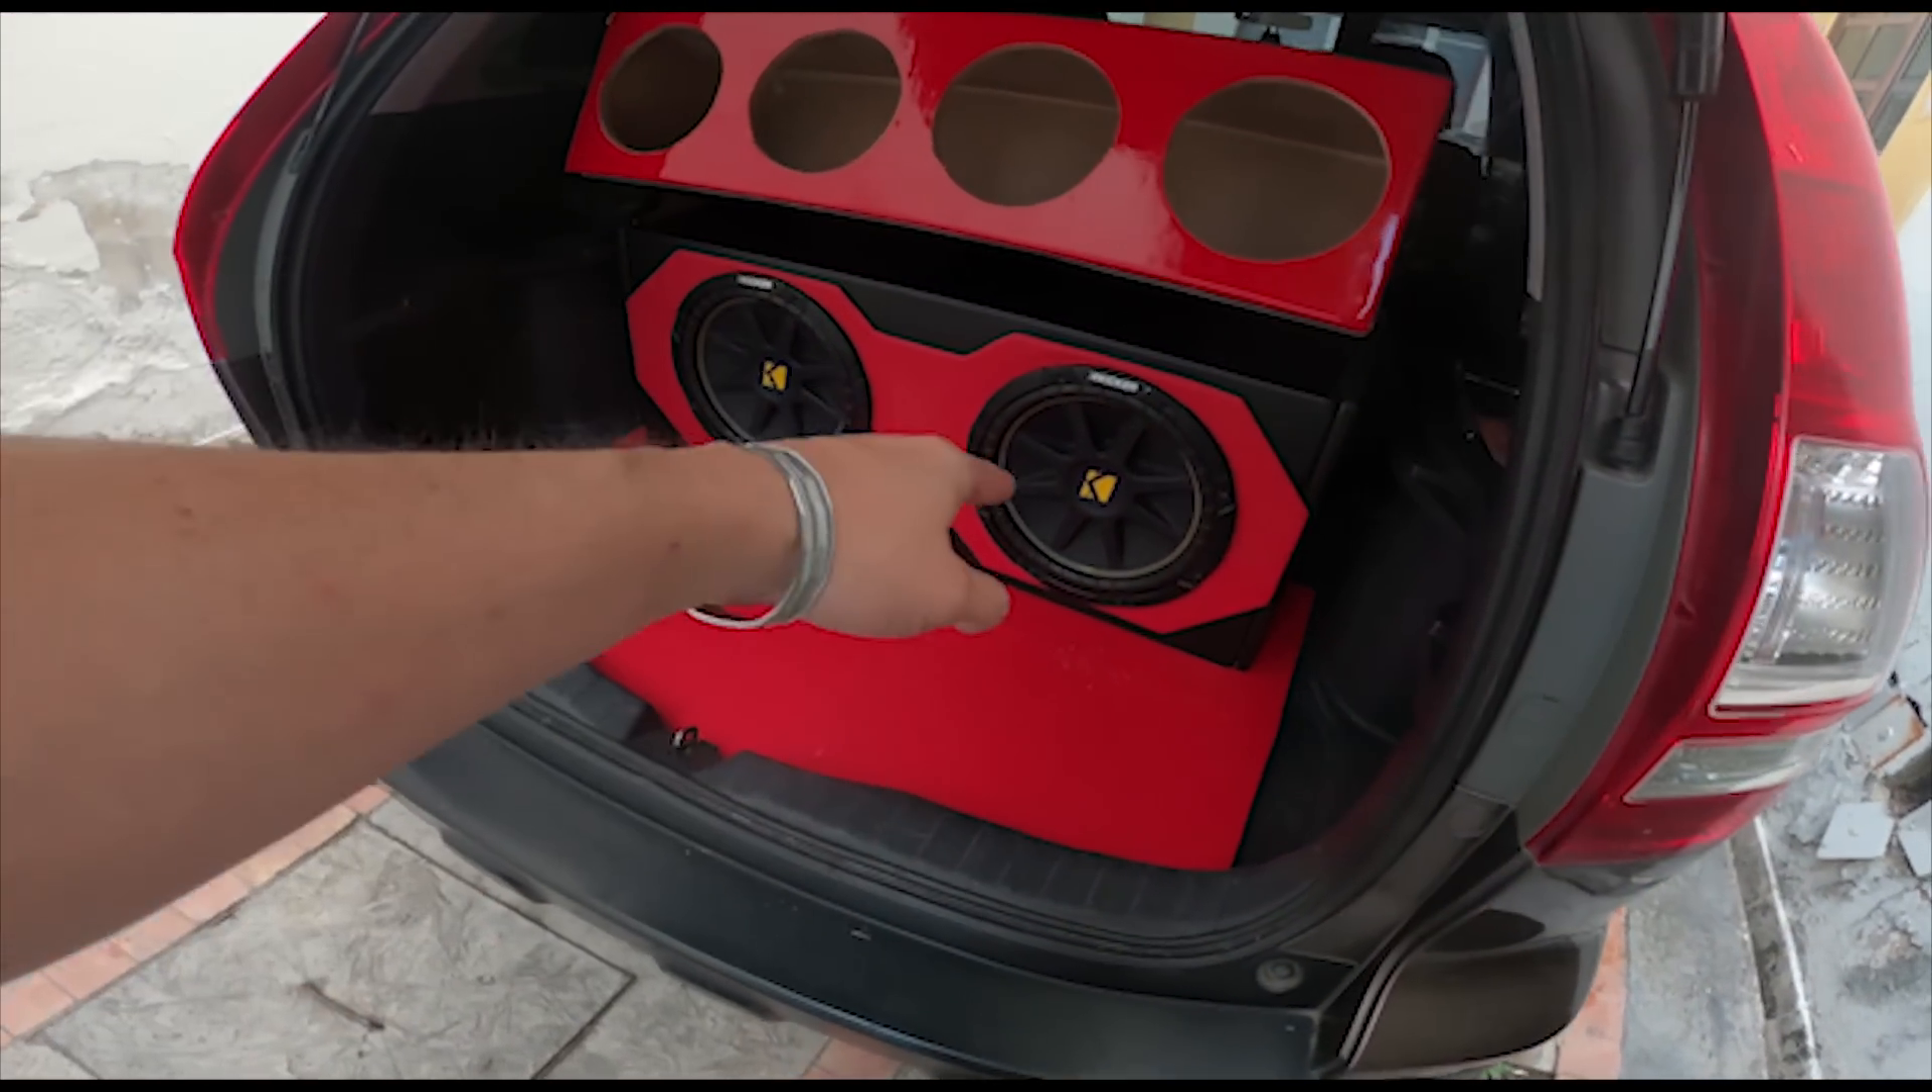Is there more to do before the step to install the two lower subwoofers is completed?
No.